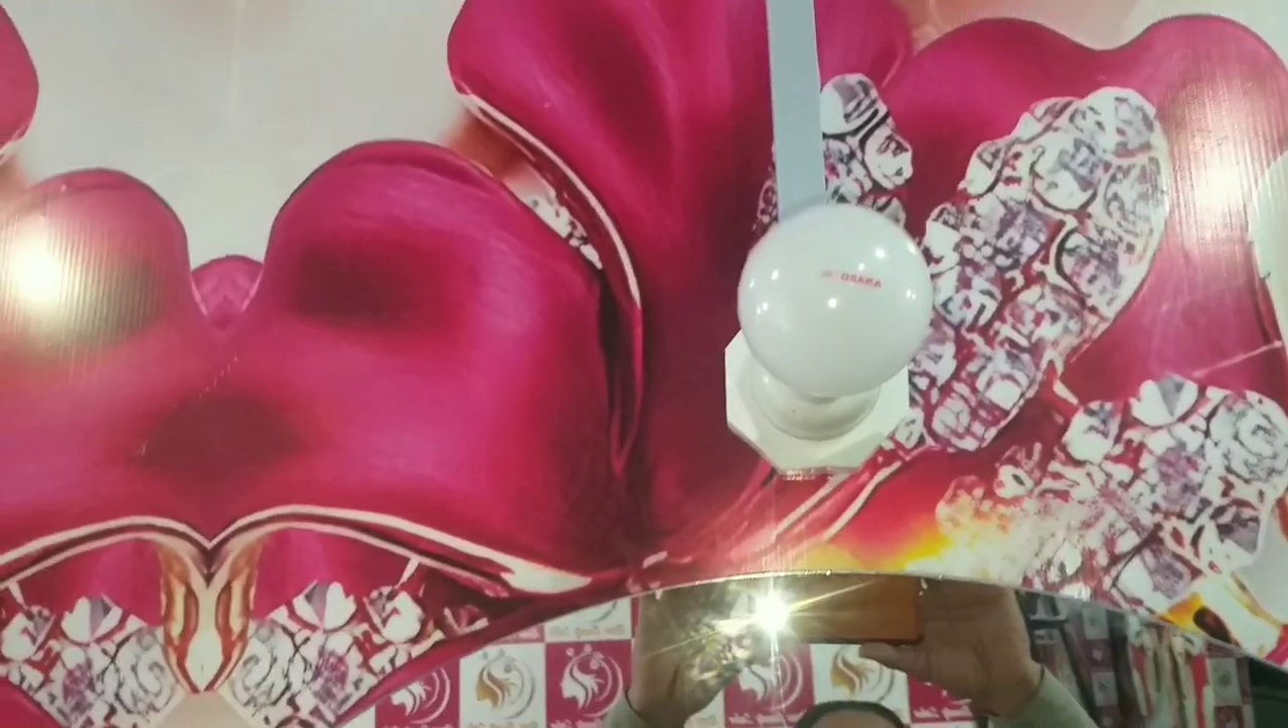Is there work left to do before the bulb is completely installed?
No.